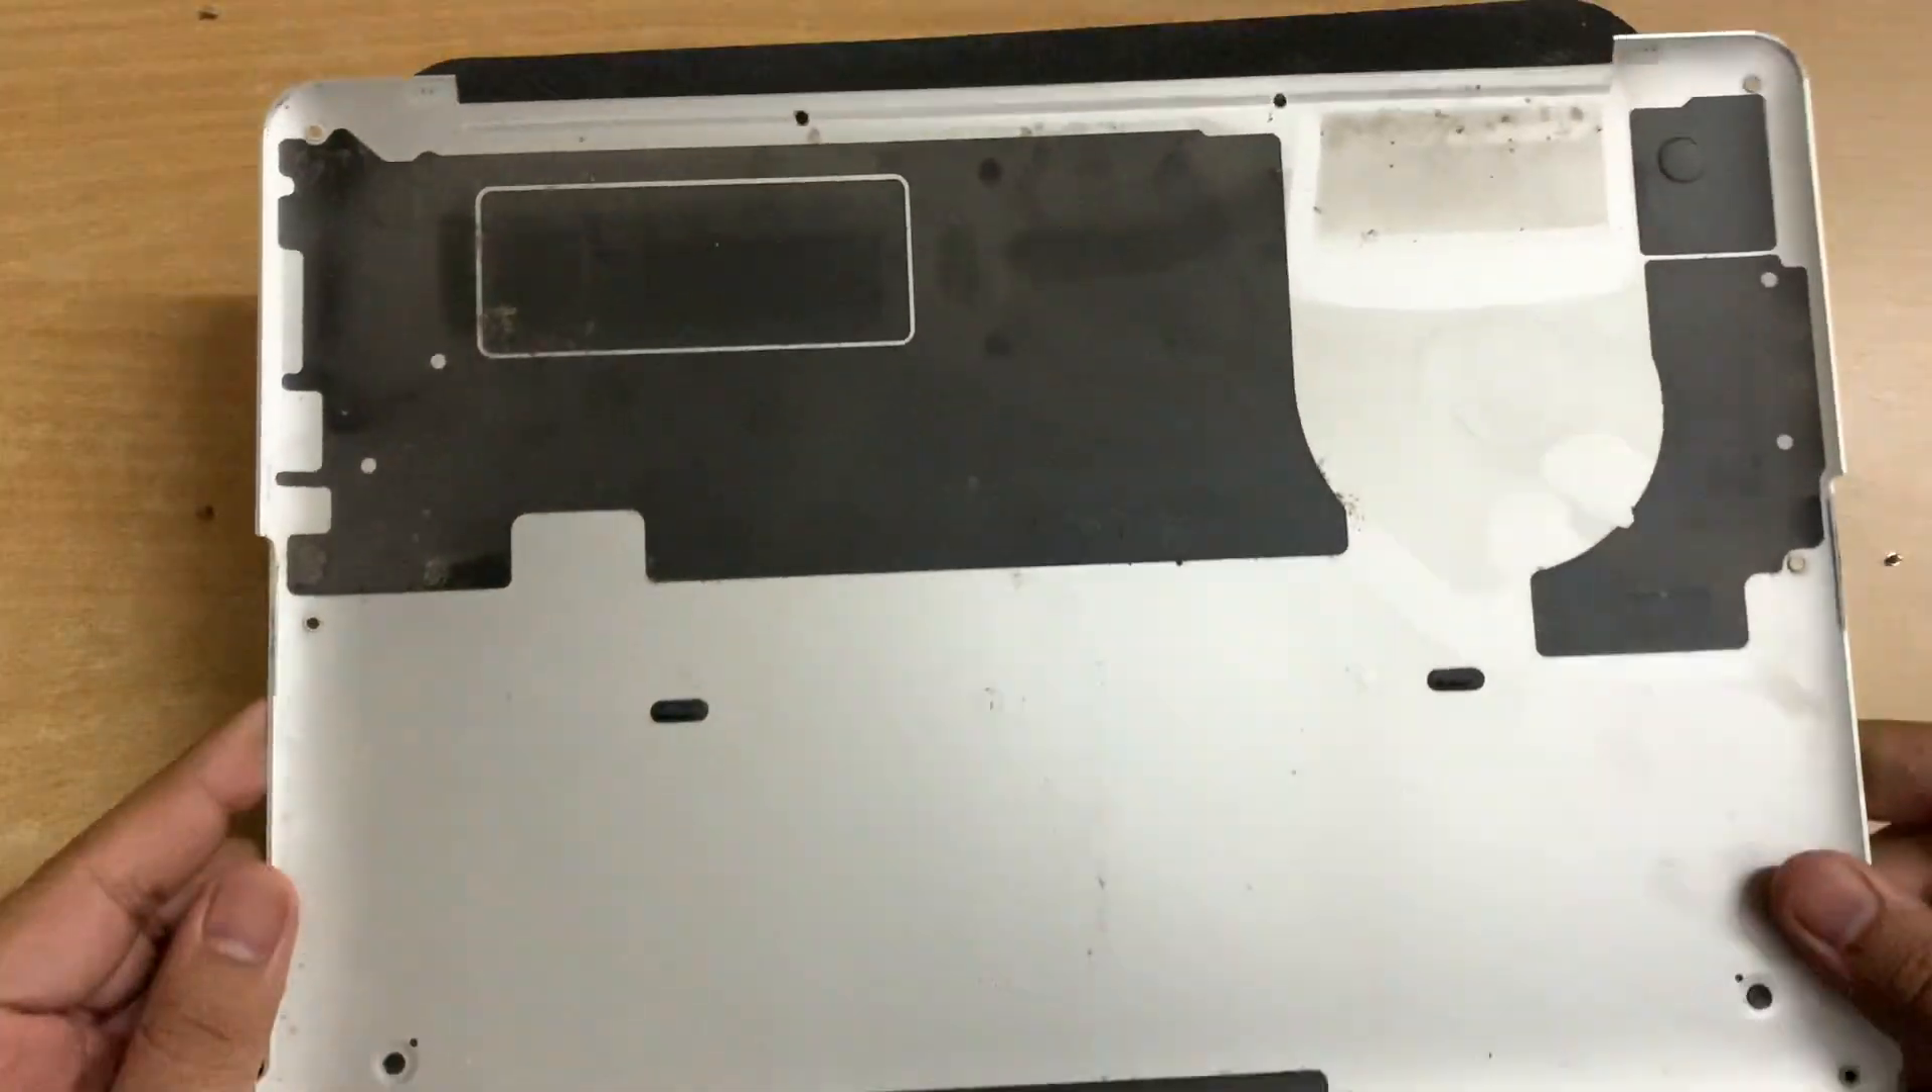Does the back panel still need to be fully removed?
No.